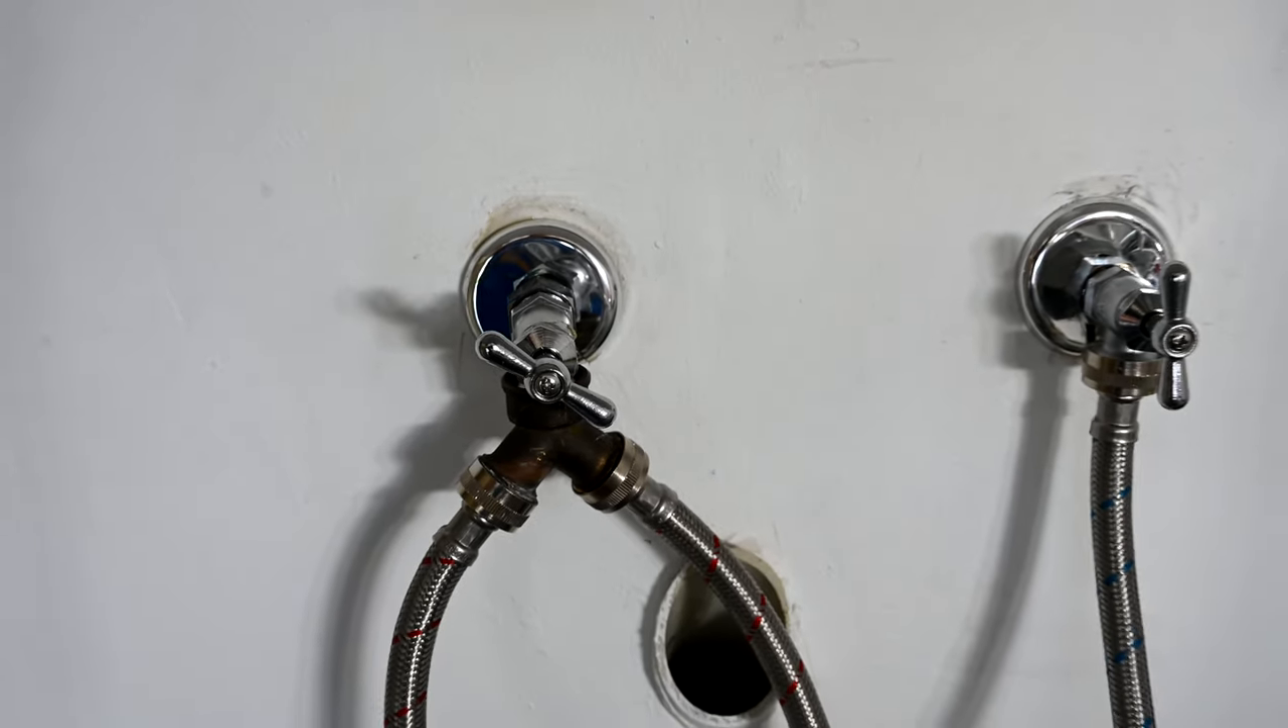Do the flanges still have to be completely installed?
No.